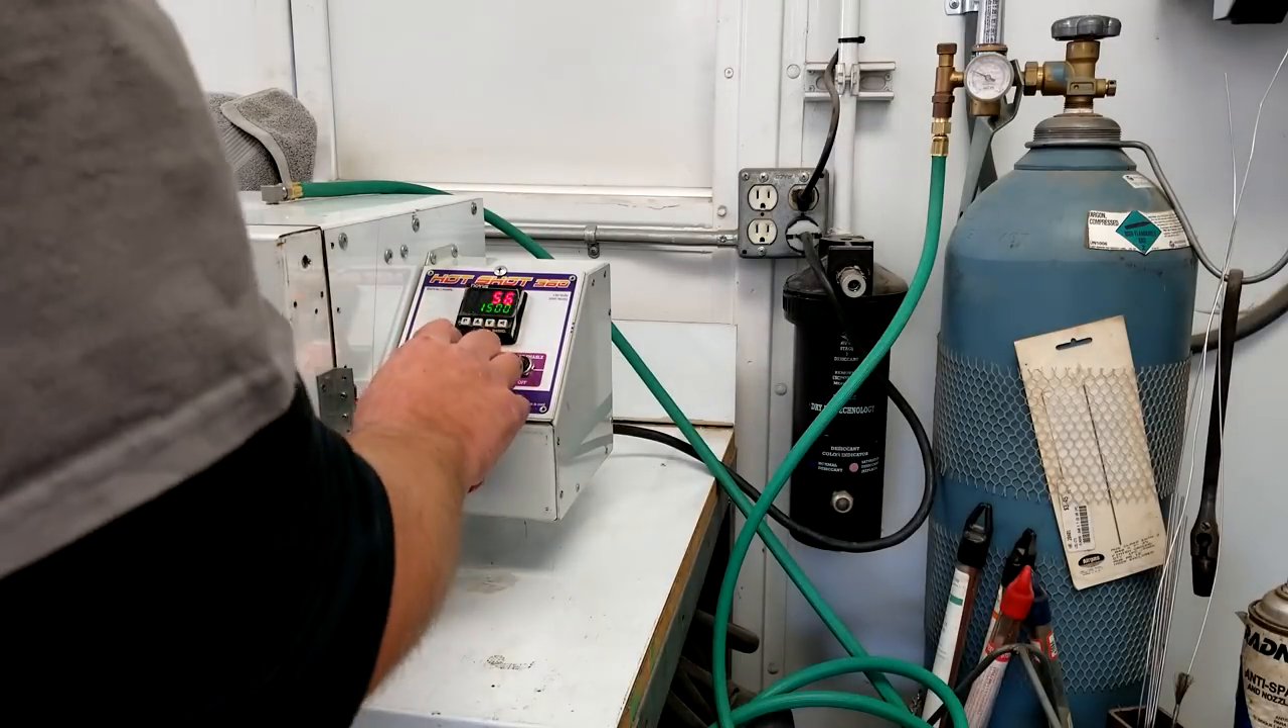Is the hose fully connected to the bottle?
Yes.